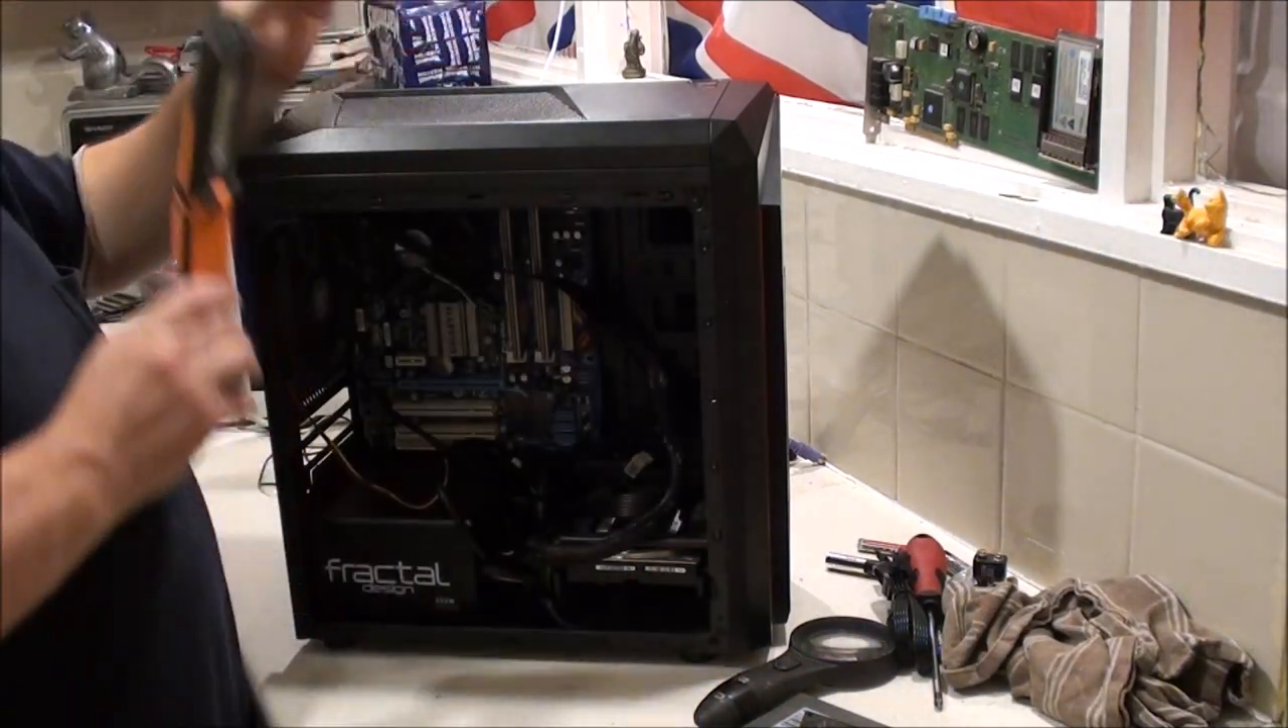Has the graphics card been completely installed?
No.